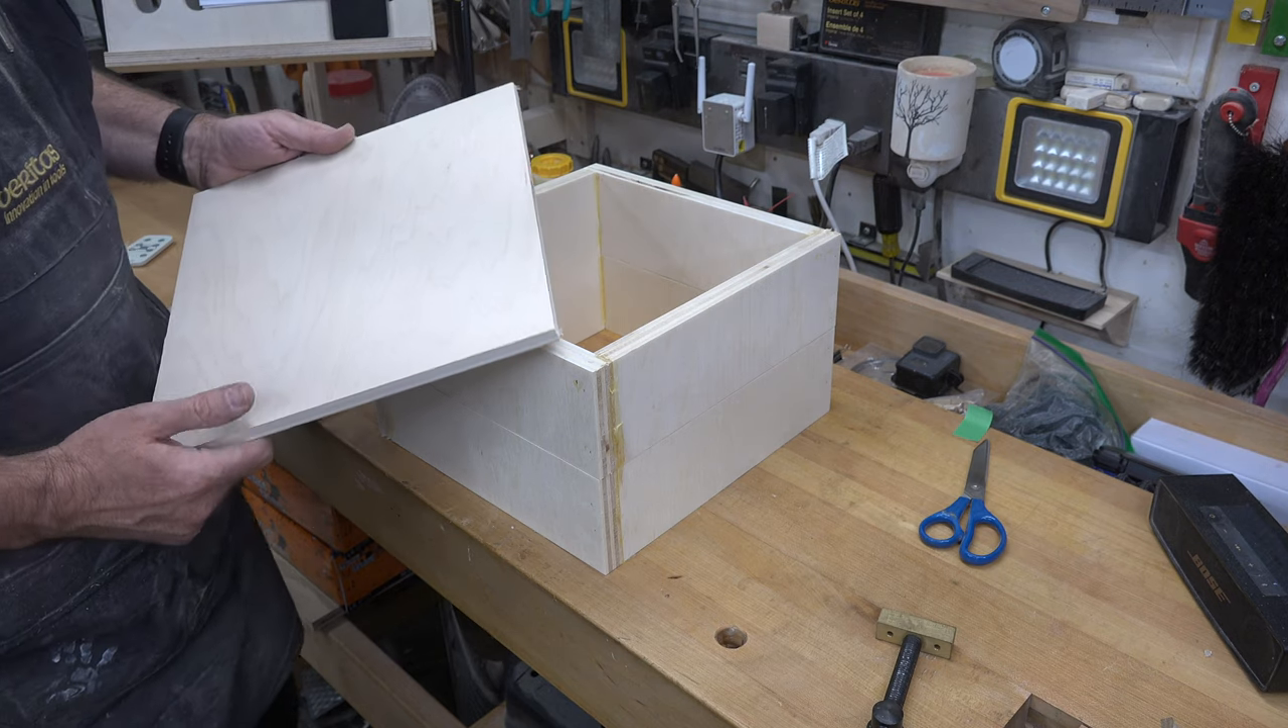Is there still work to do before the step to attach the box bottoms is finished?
Yes.